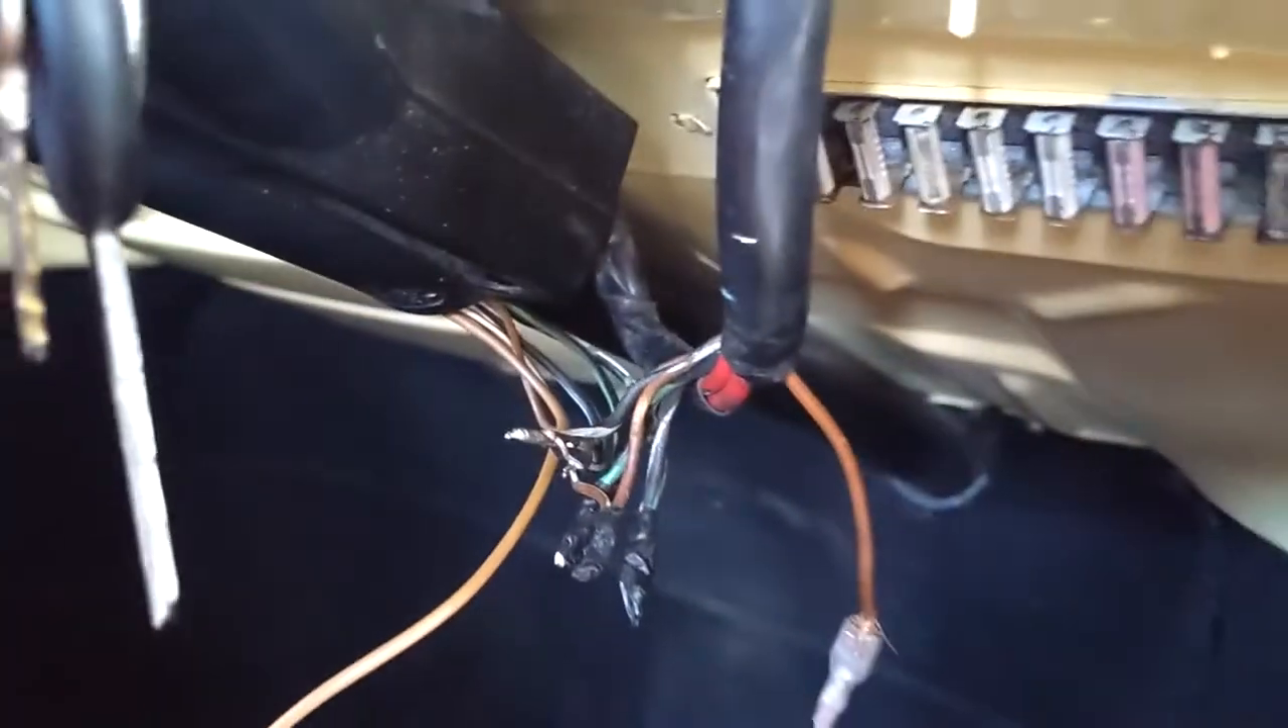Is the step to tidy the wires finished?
No.